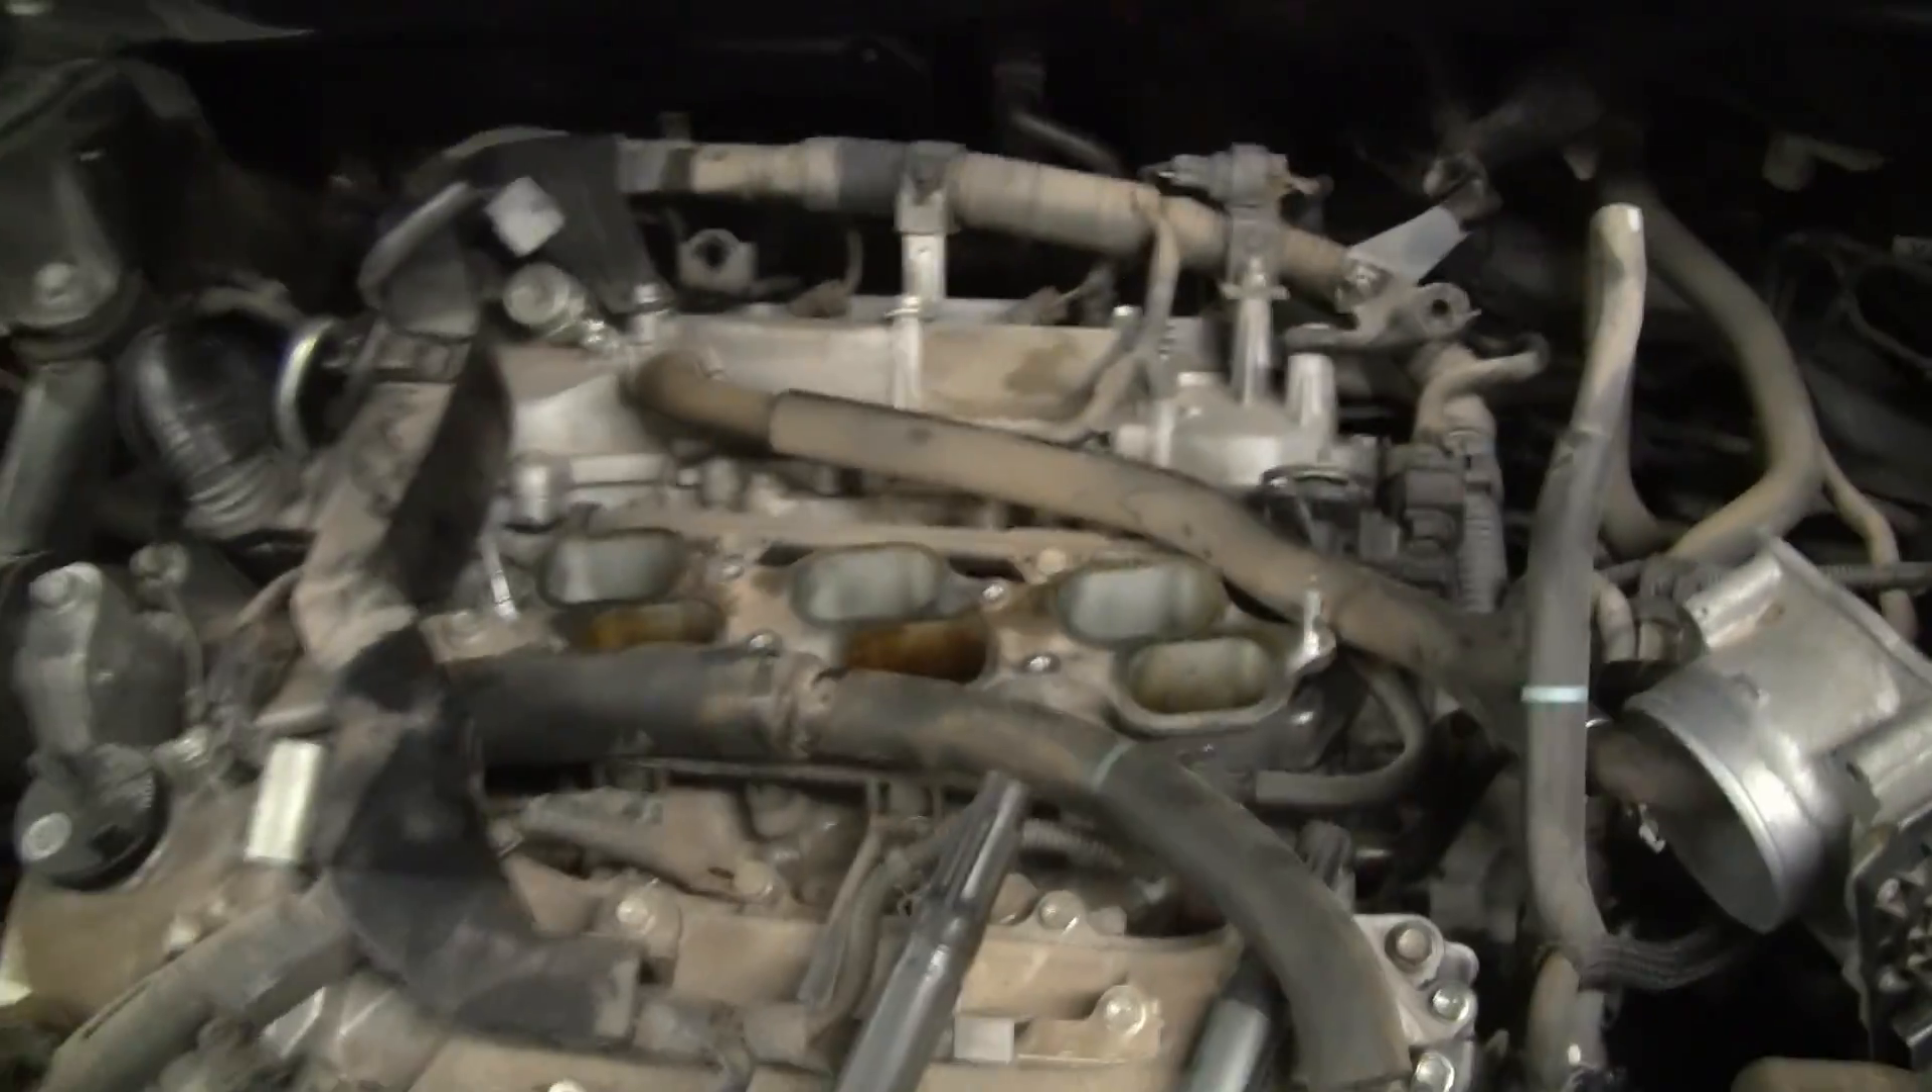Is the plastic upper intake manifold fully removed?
Yes.